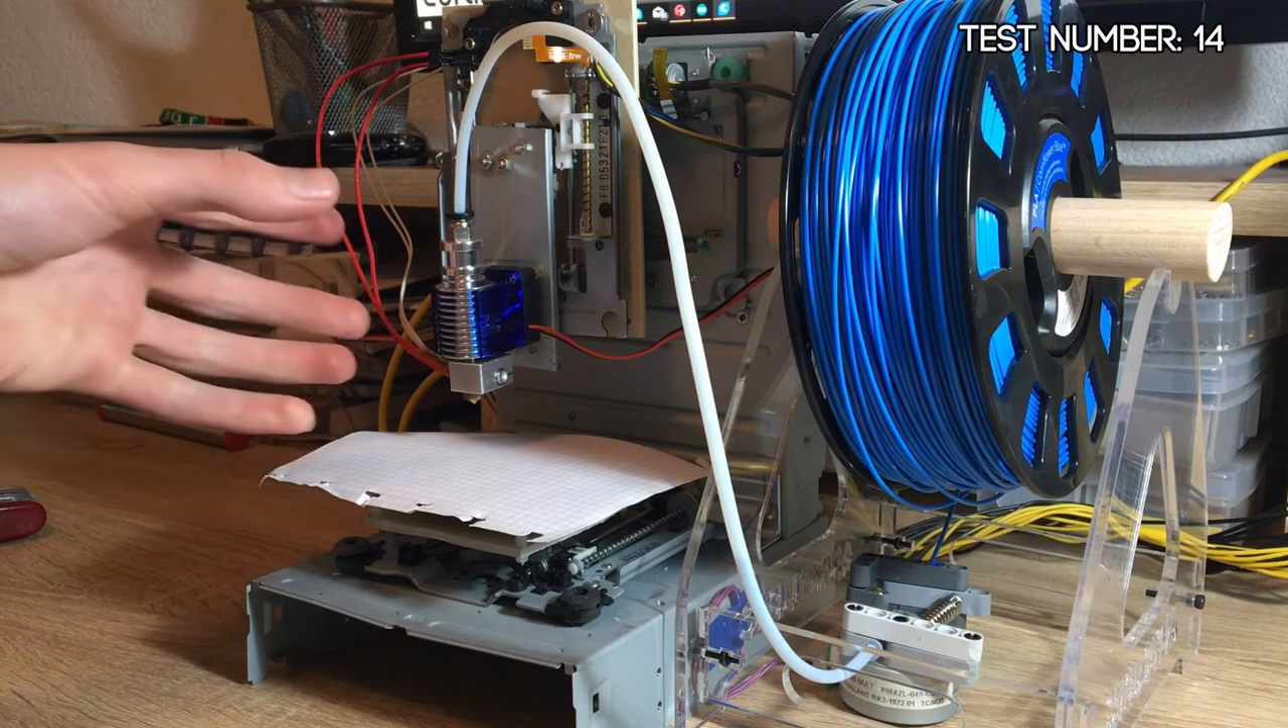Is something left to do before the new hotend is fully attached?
No.